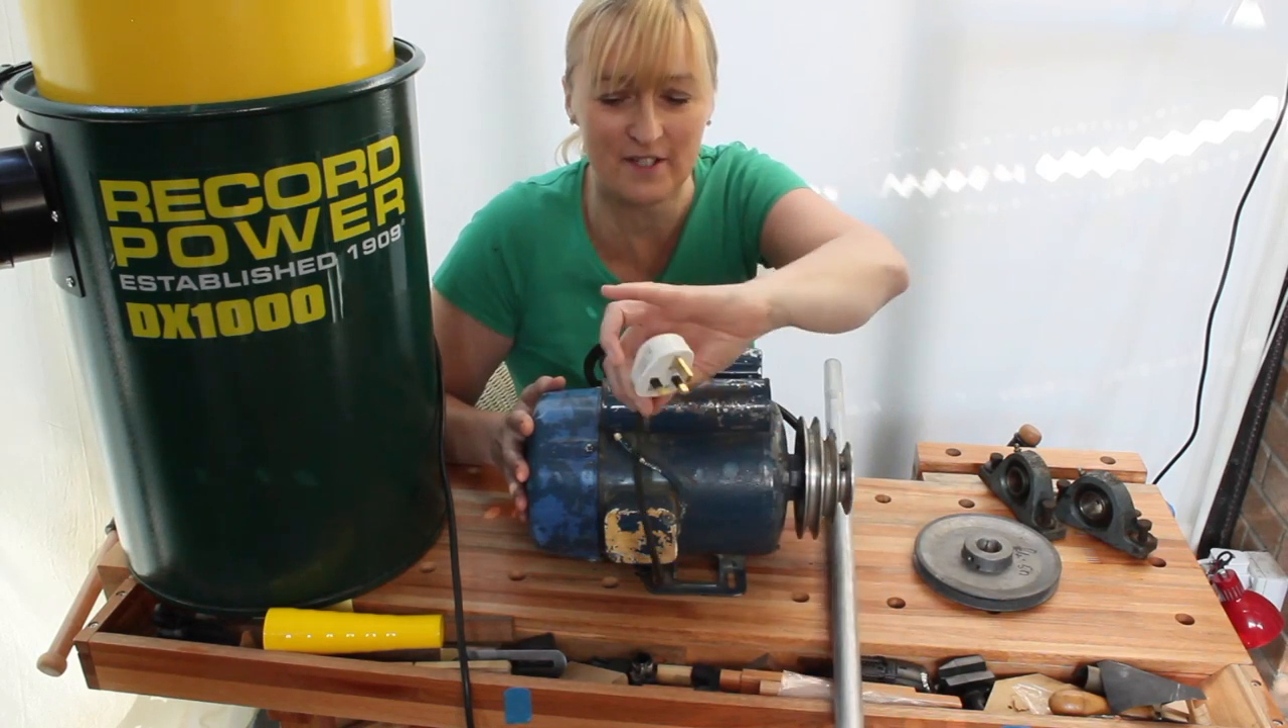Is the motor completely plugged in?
No.